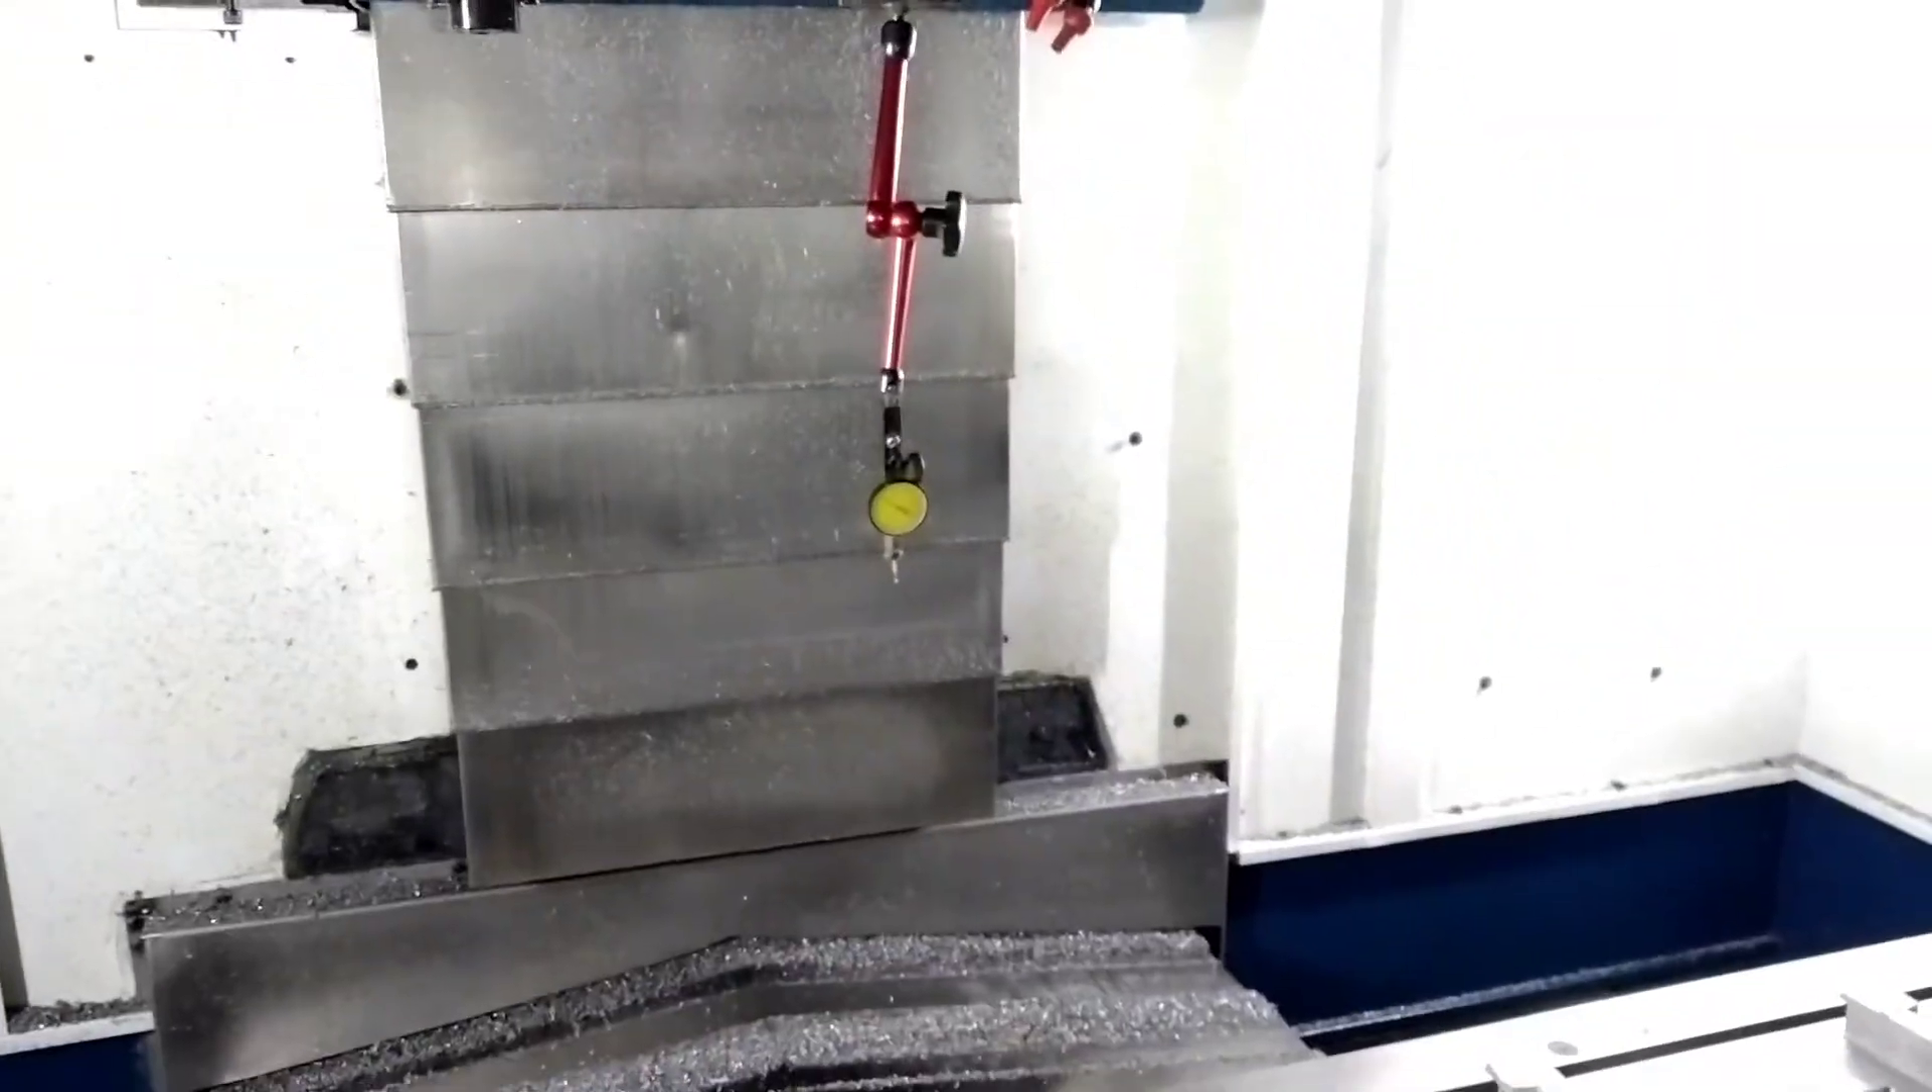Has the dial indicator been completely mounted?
Yes.